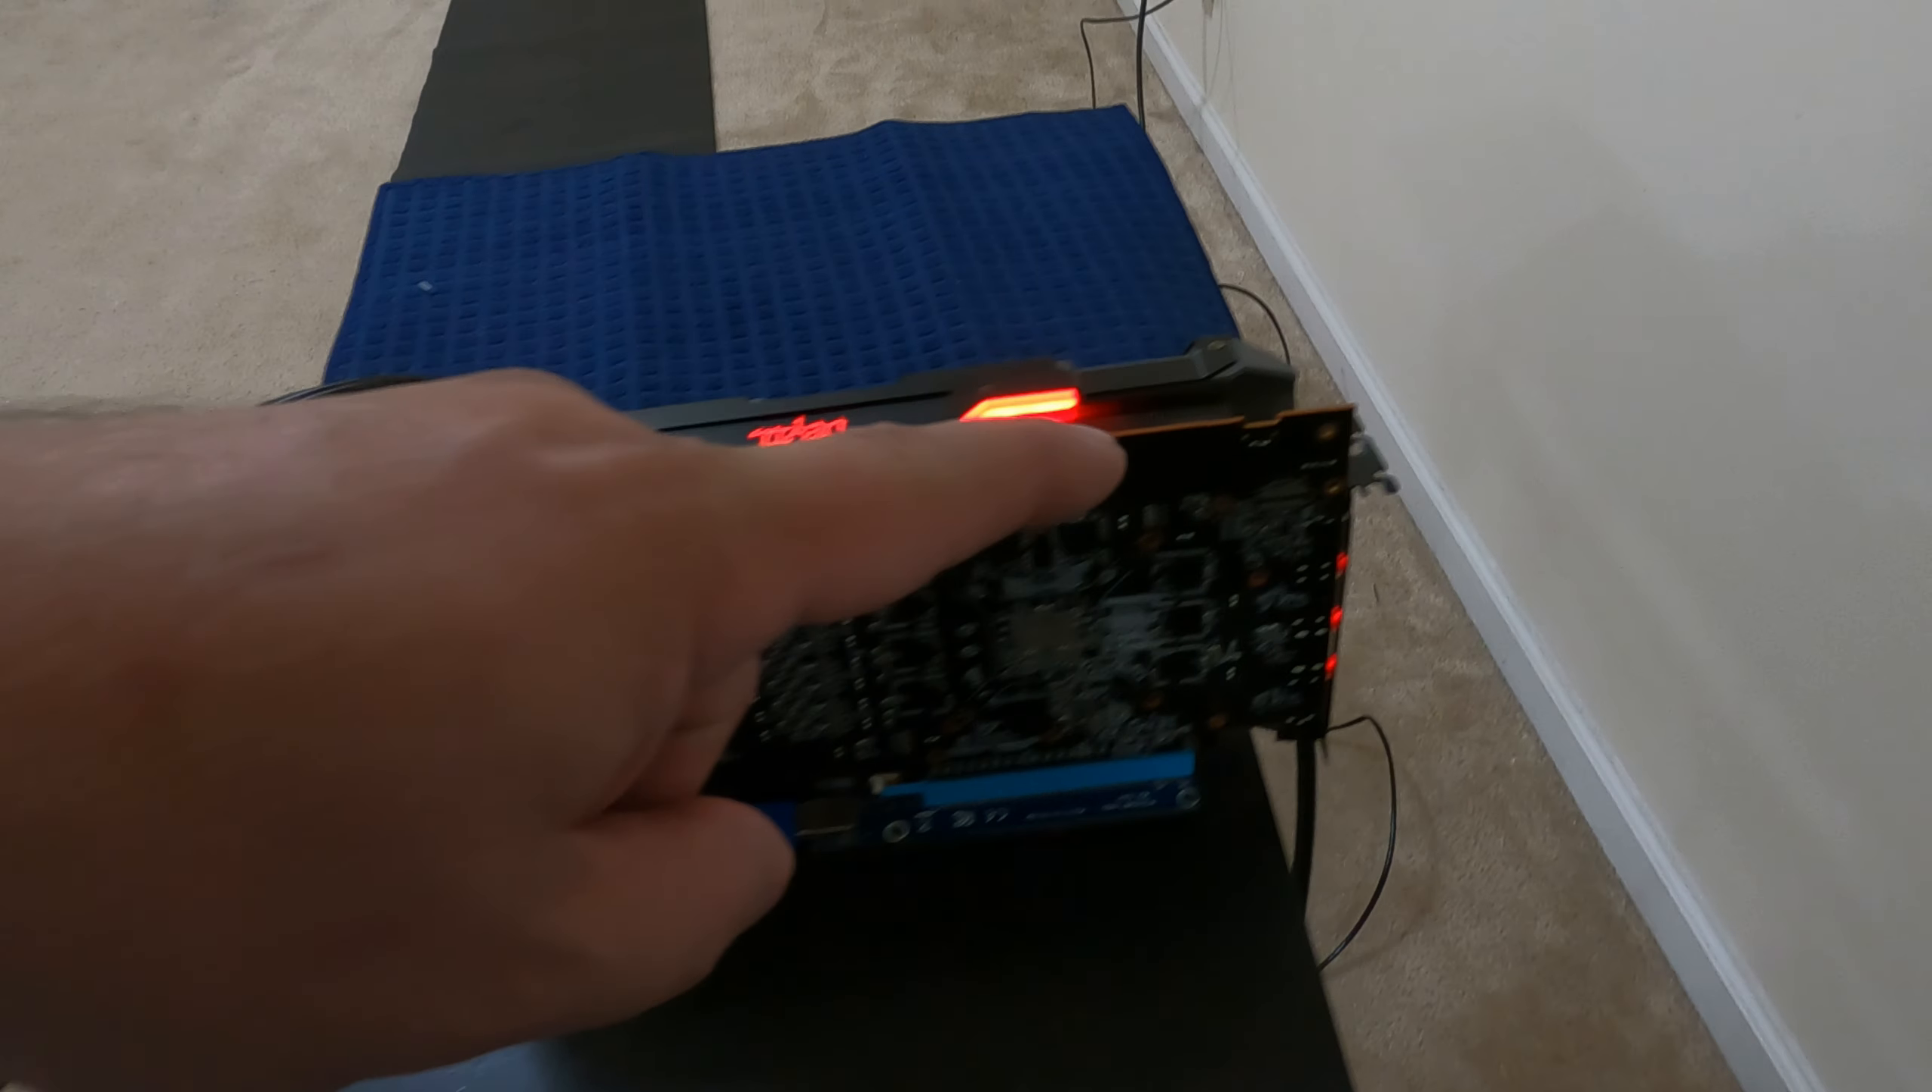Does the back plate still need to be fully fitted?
Yes.